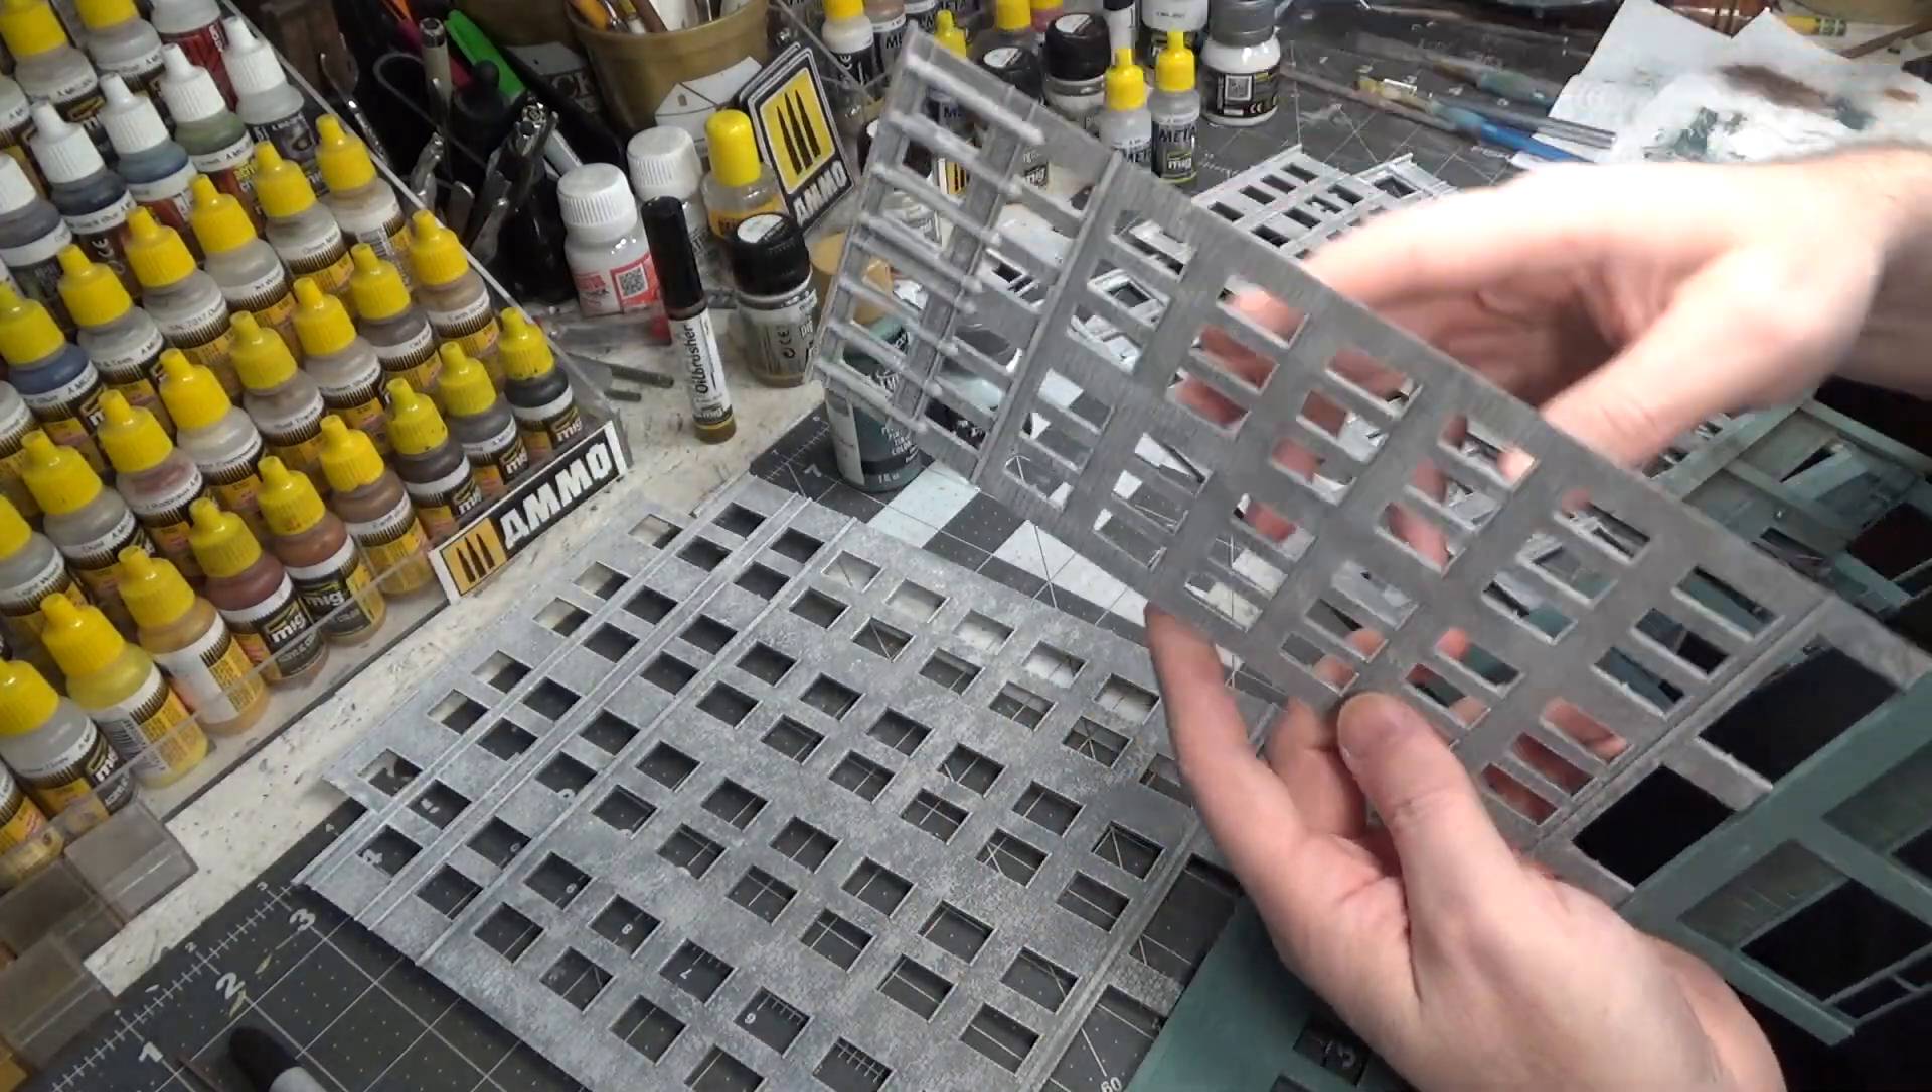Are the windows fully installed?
No.